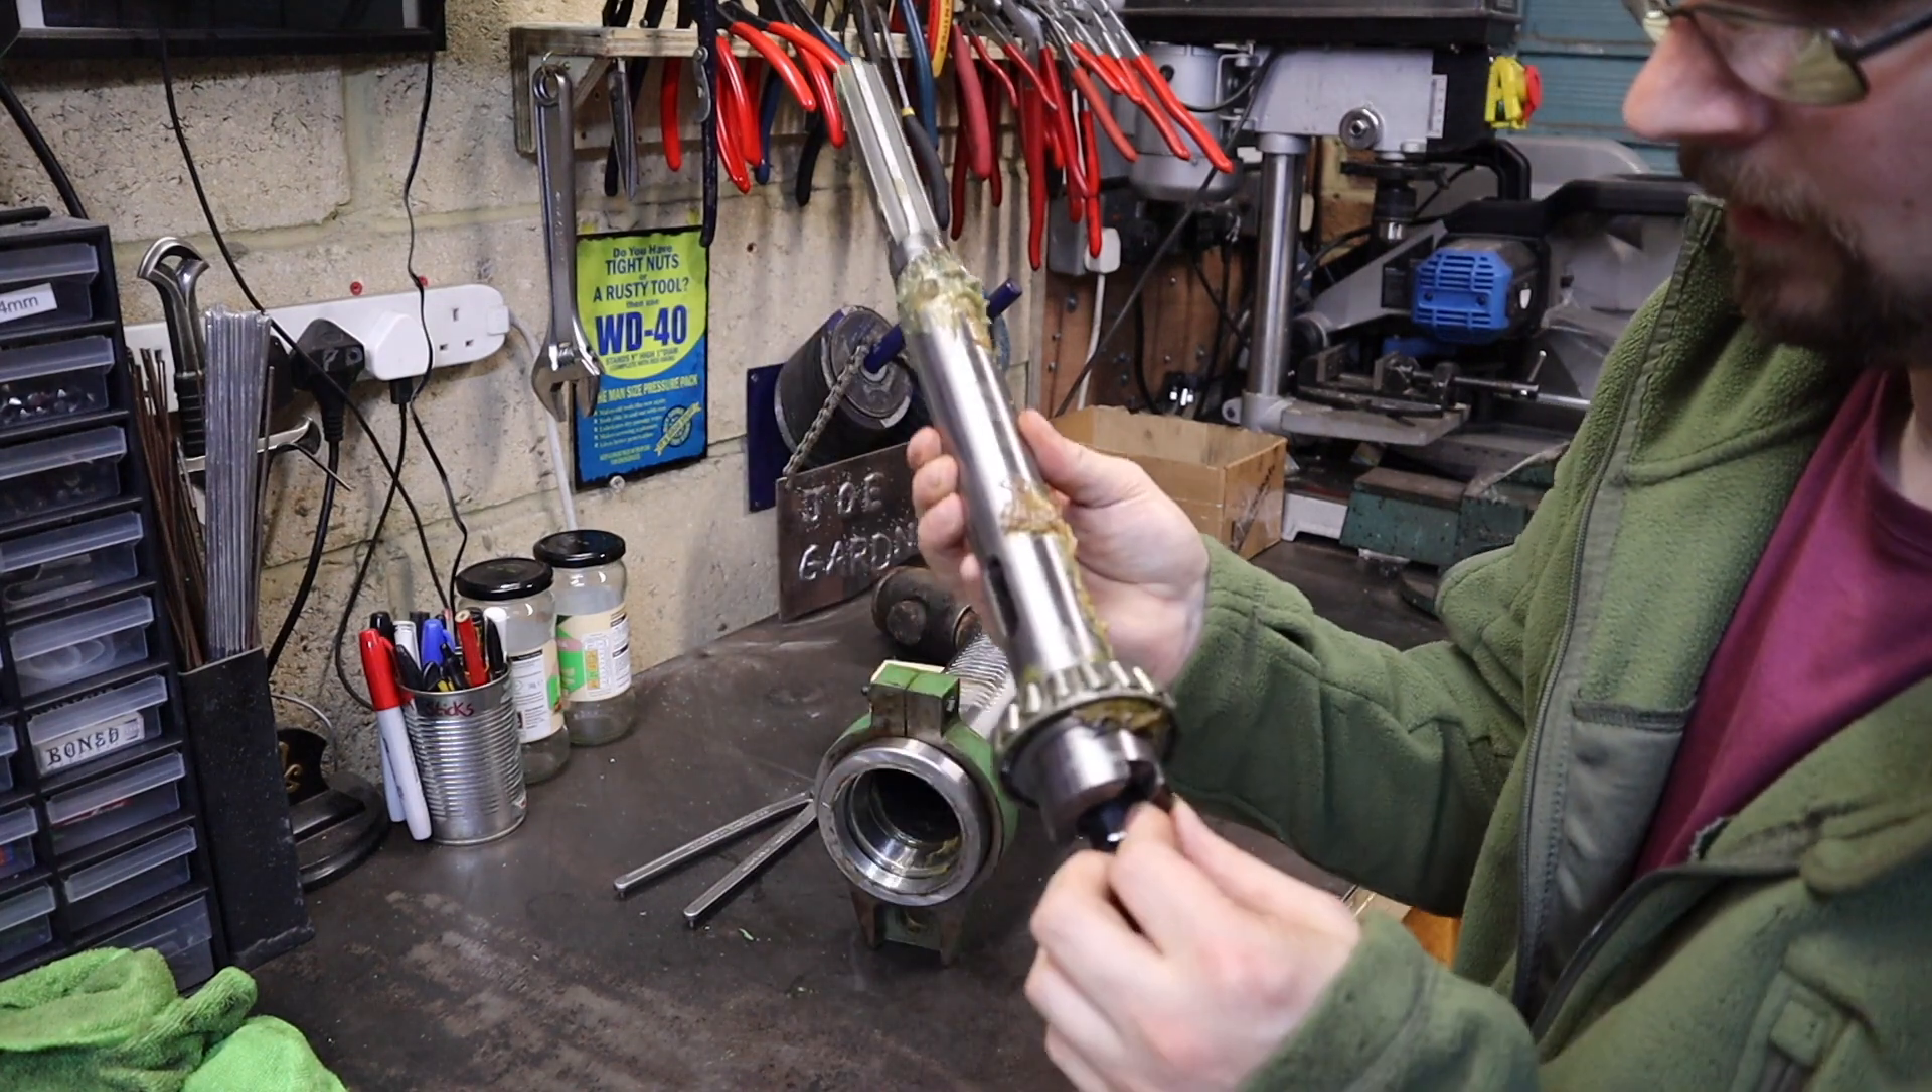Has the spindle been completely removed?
Yes.